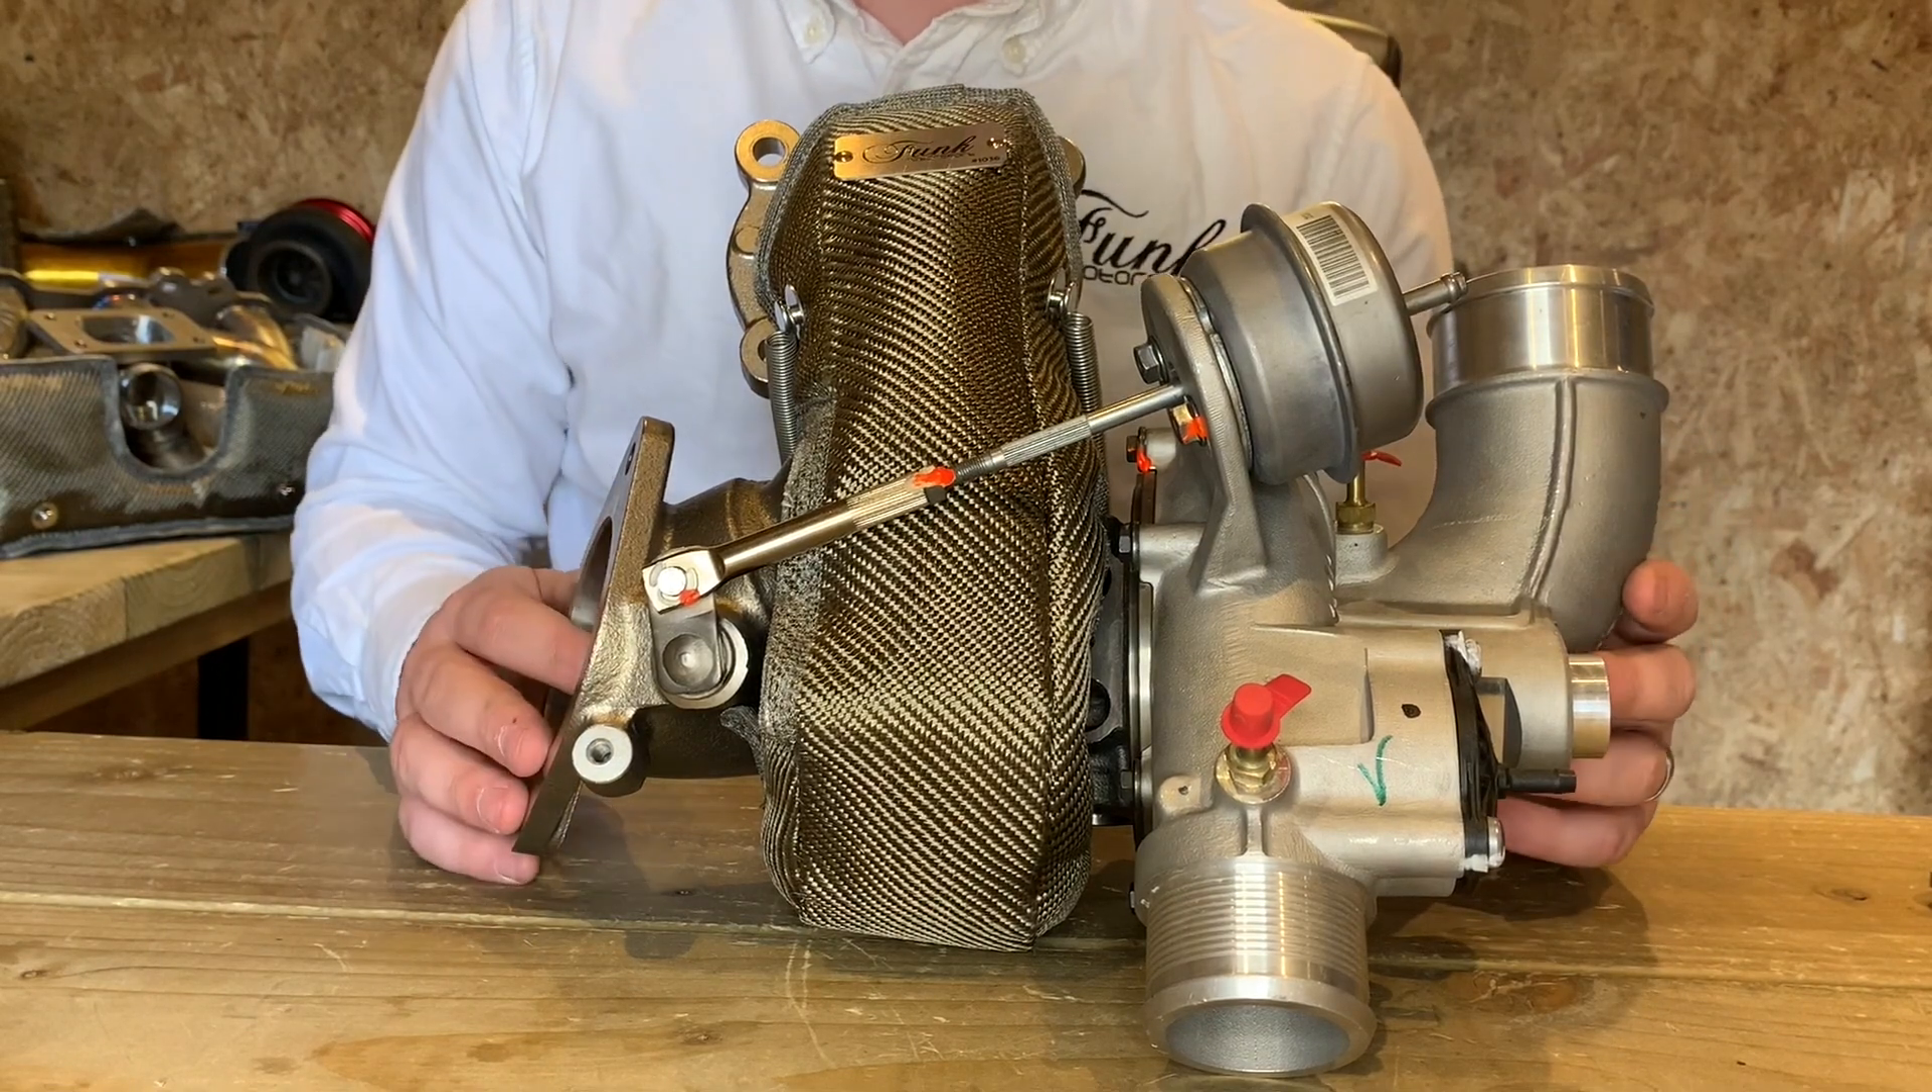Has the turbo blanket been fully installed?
Yes.